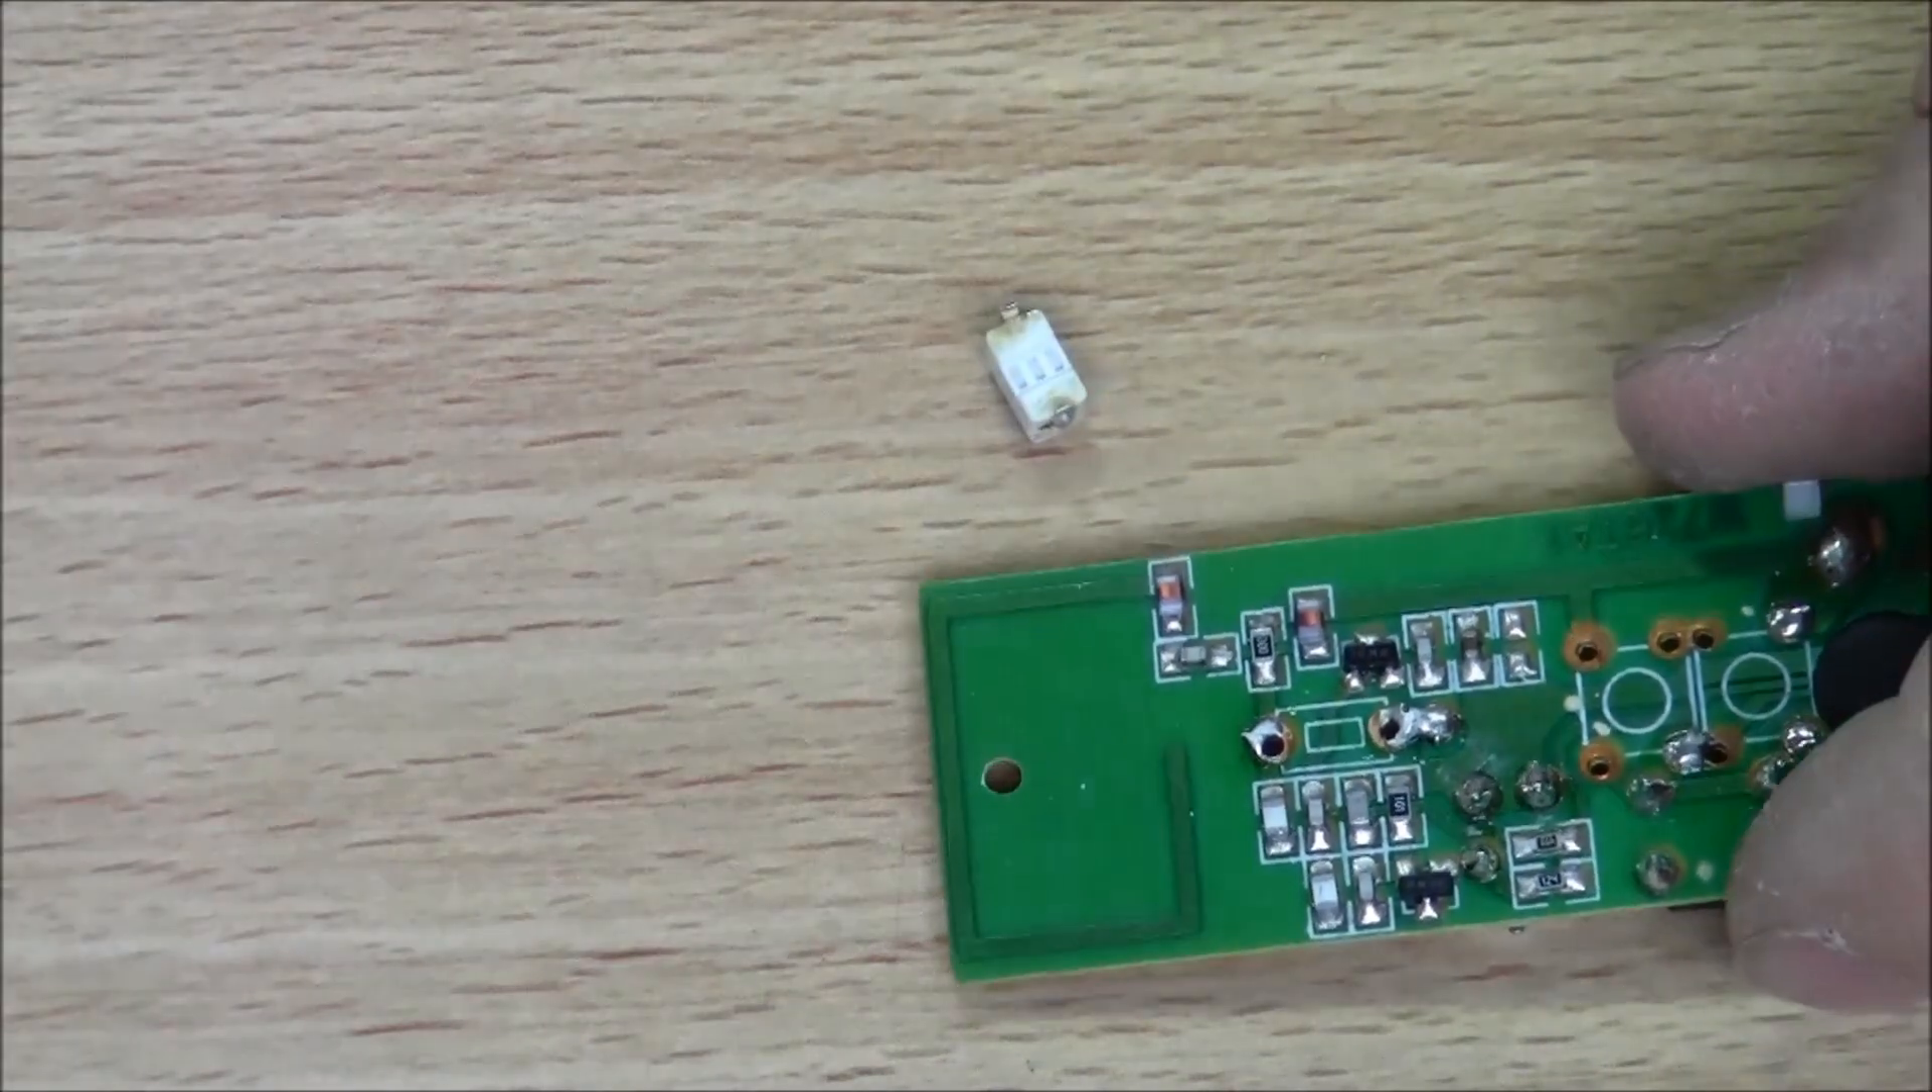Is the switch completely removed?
Yes.